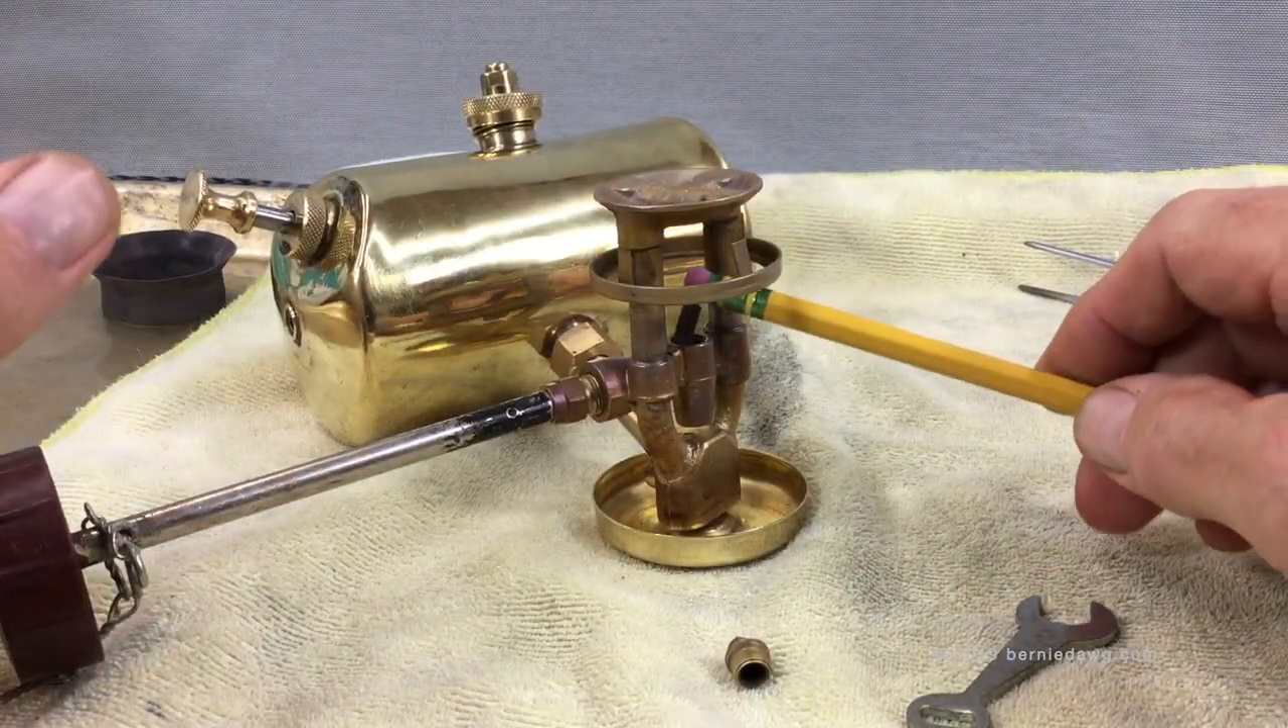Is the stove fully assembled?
No.